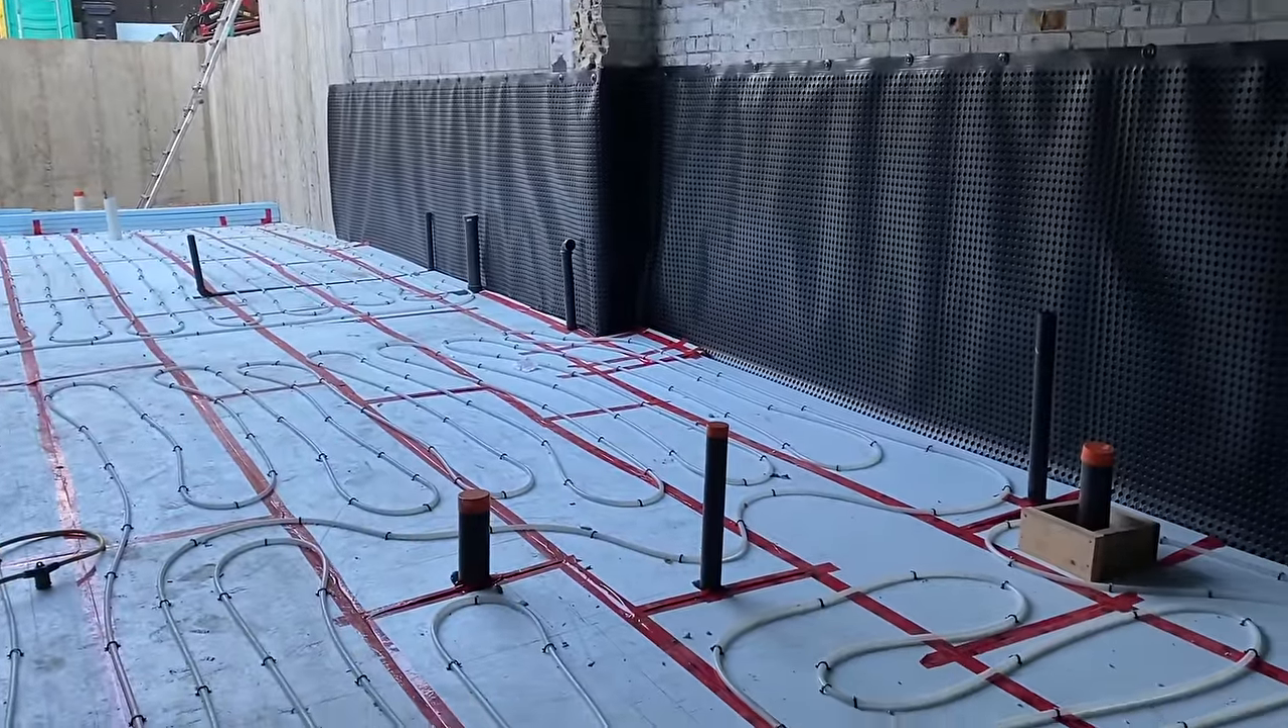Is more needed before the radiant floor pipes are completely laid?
No.